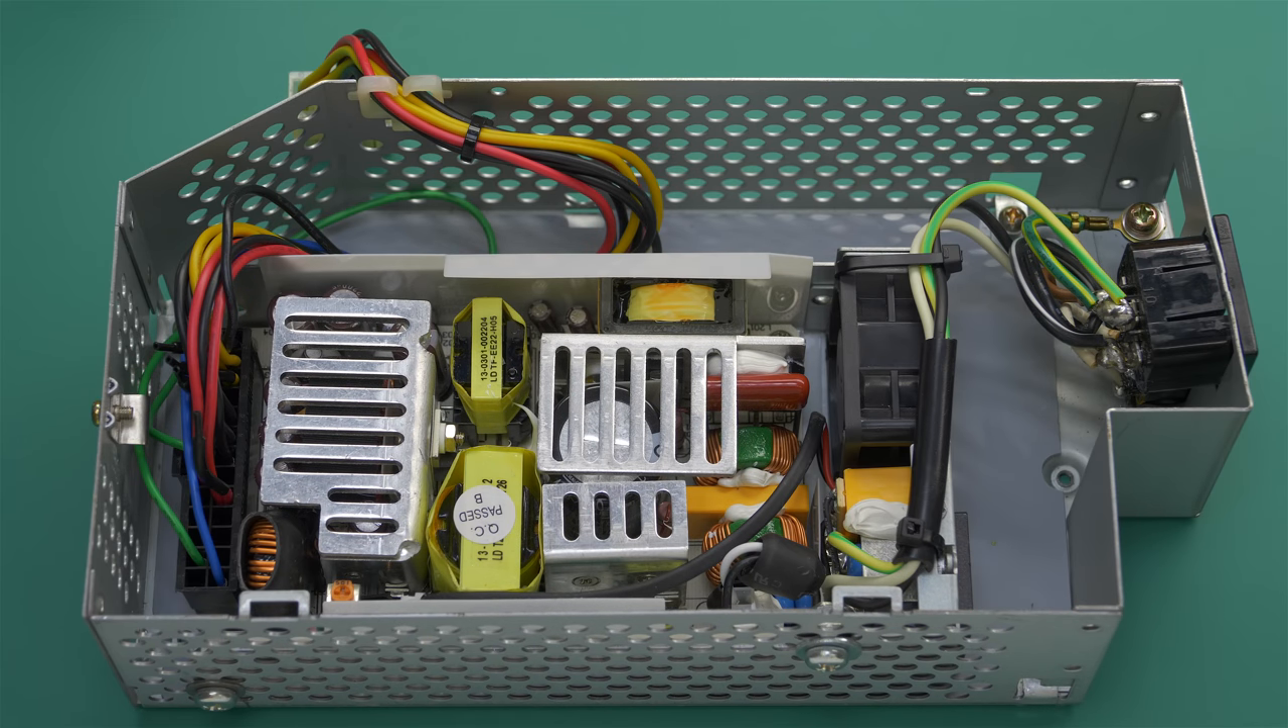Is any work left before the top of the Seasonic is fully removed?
No.